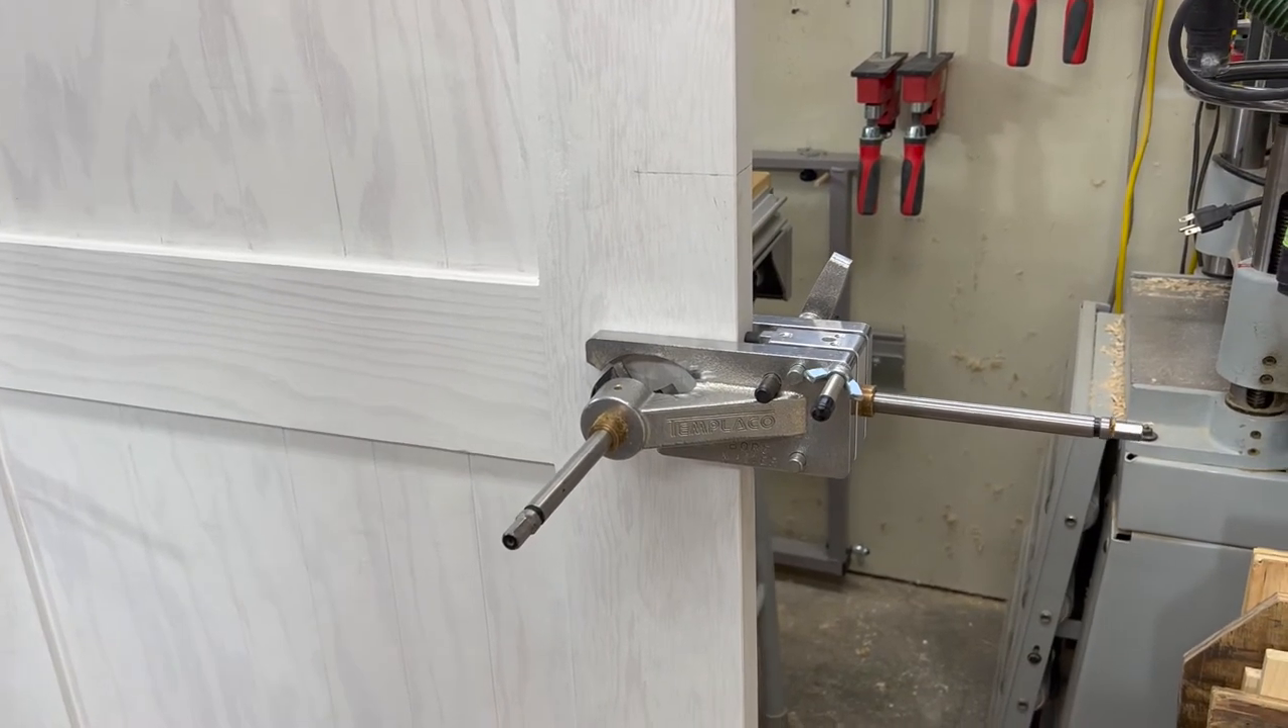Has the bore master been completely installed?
Yes.